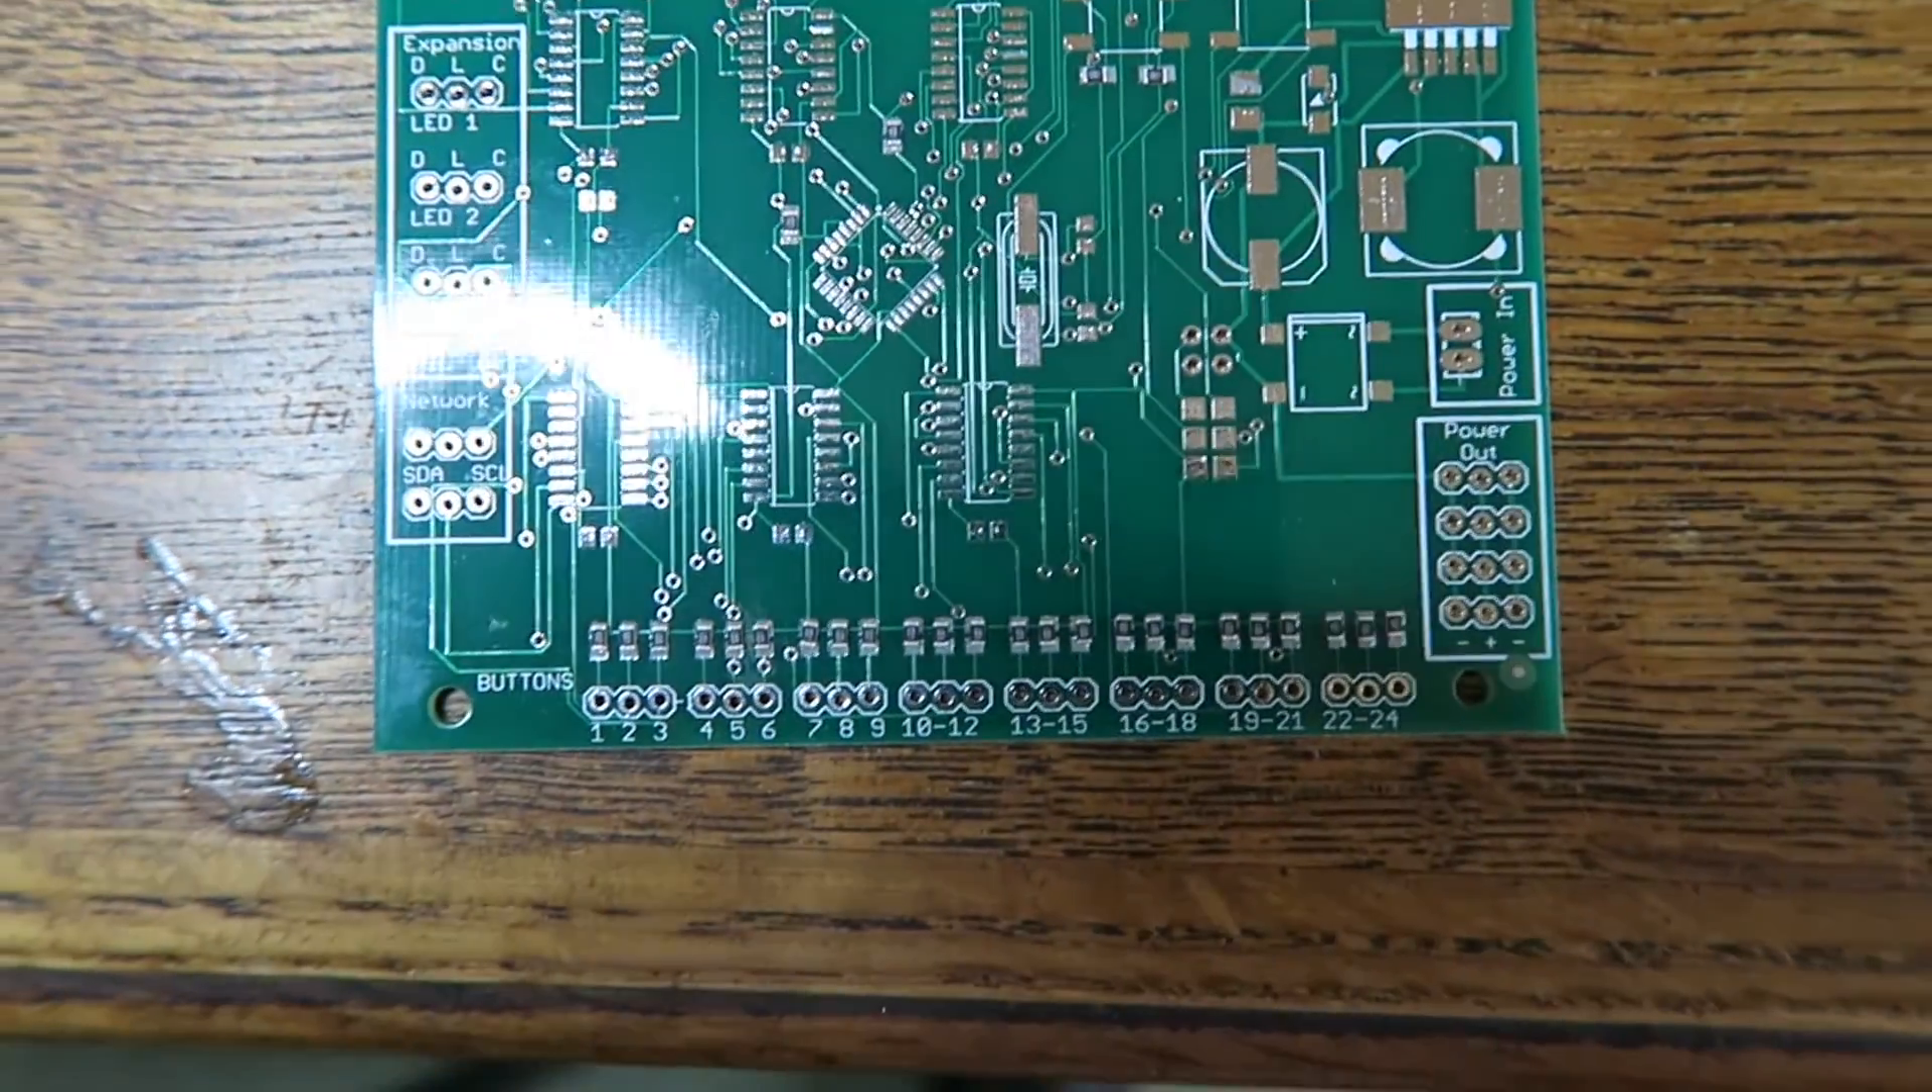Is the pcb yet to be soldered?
Yes.